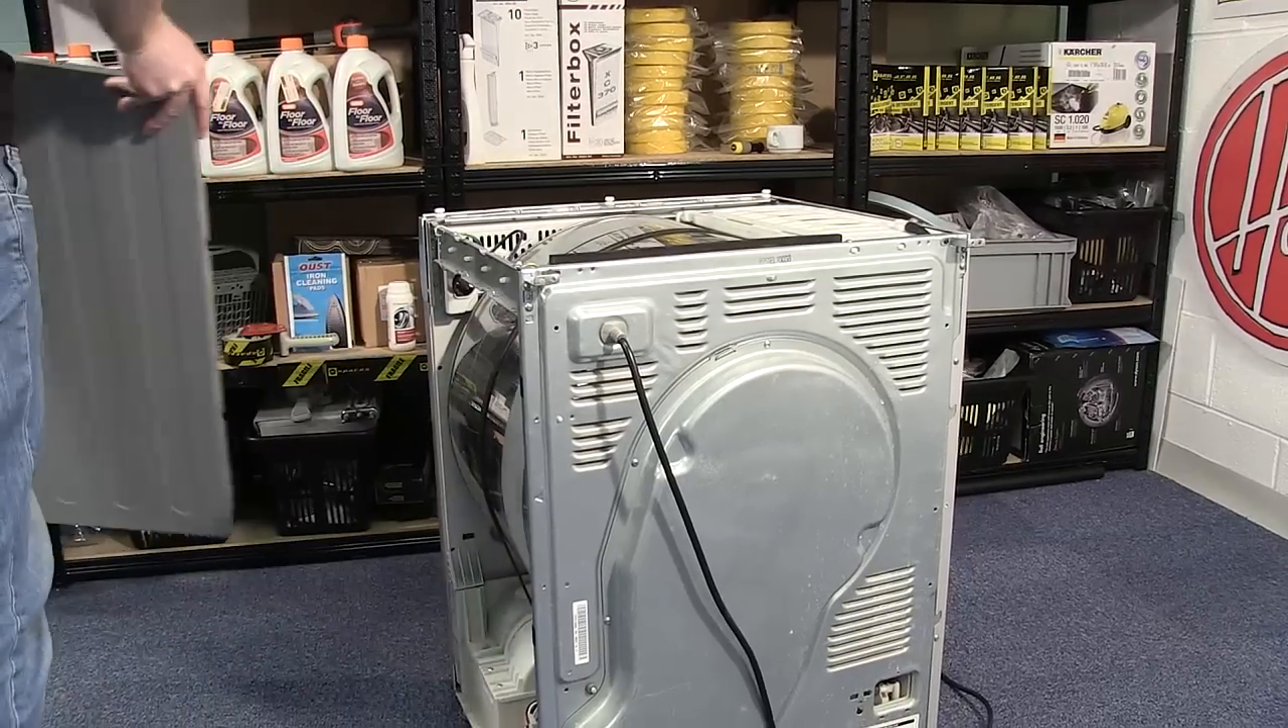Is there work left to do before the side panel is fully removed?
No.